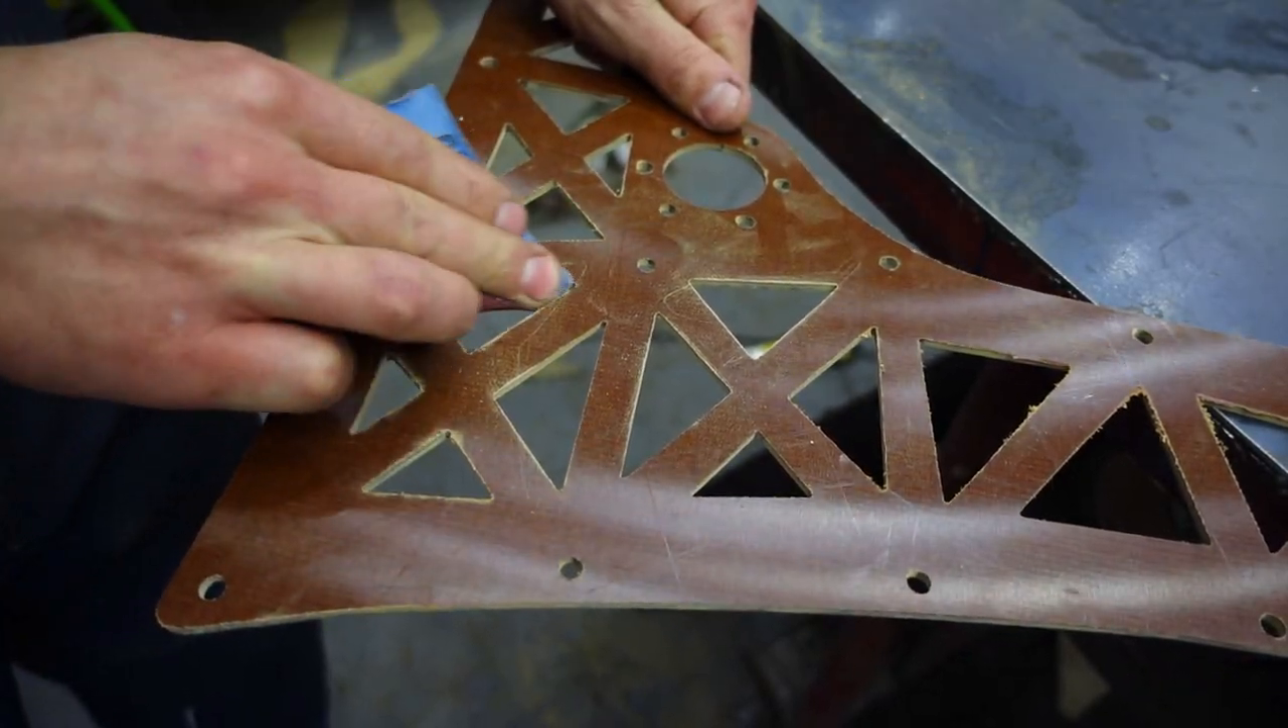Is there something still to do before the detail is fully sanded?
Yes.